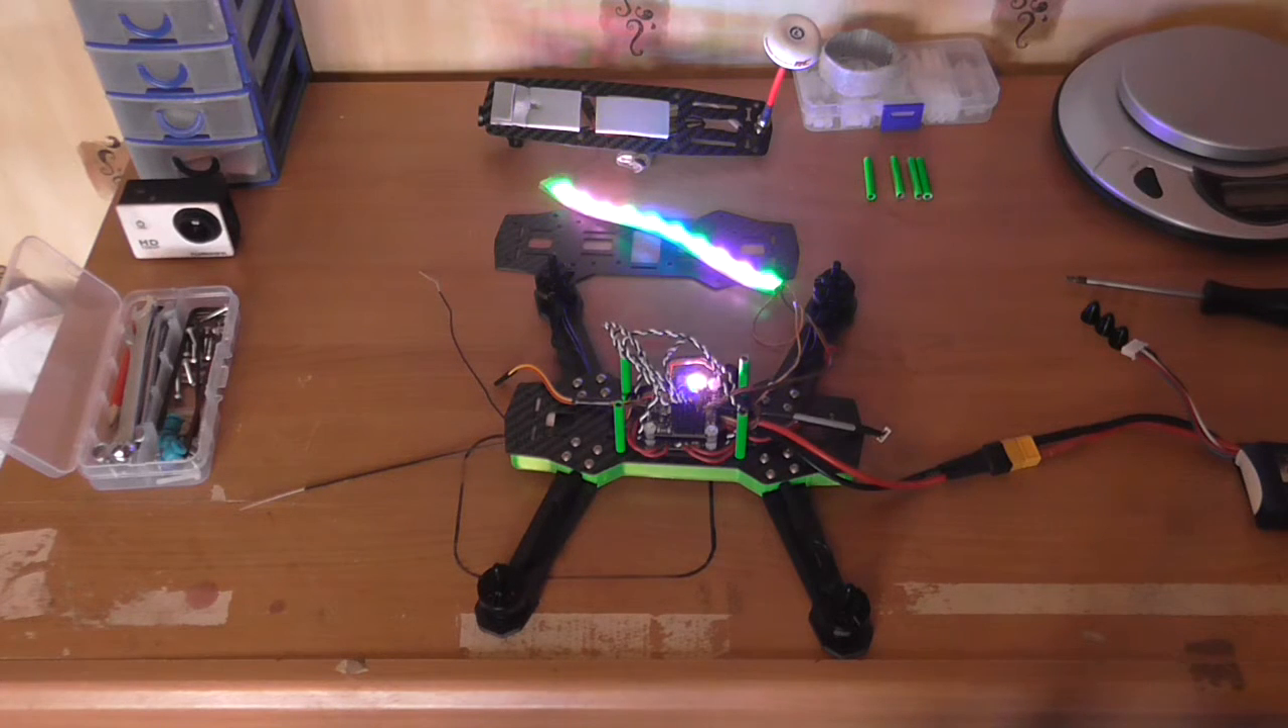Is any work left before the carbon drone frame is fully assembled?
Yes.